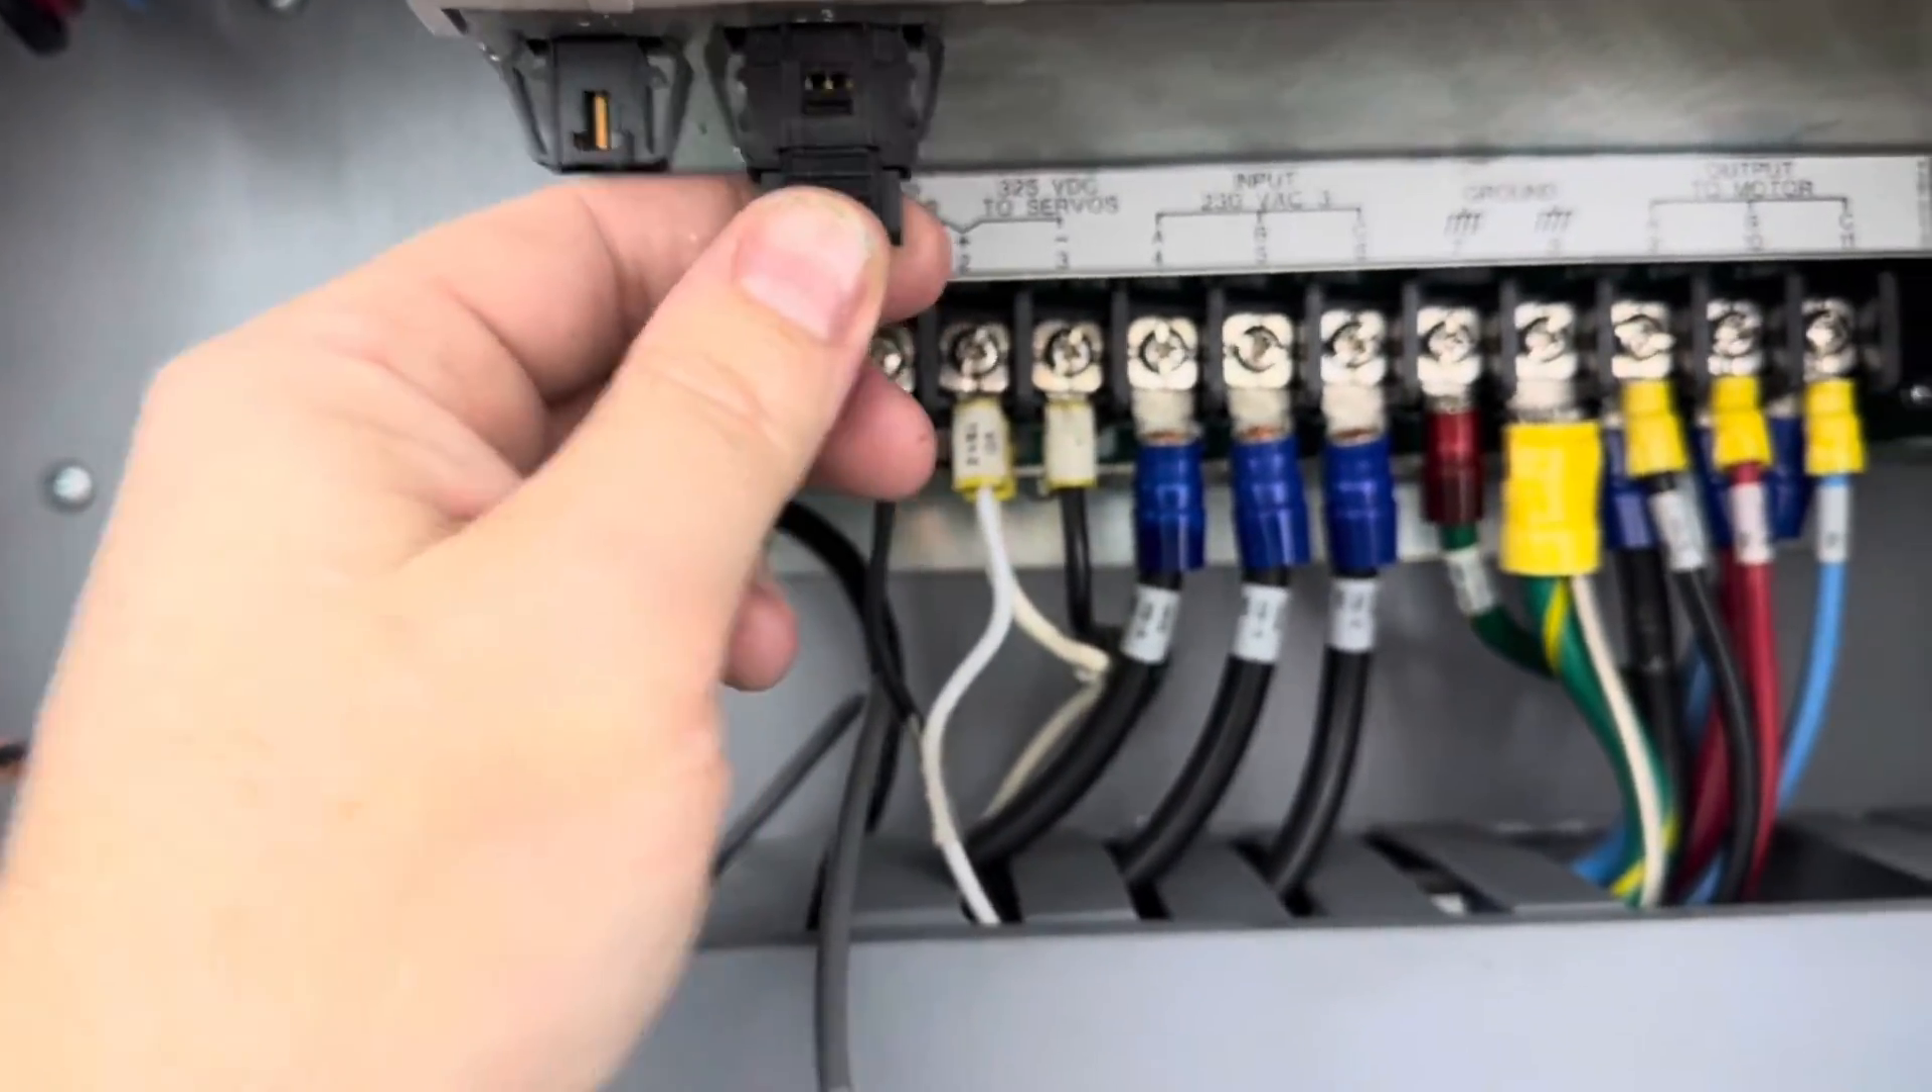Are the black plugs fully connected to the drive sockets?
No.